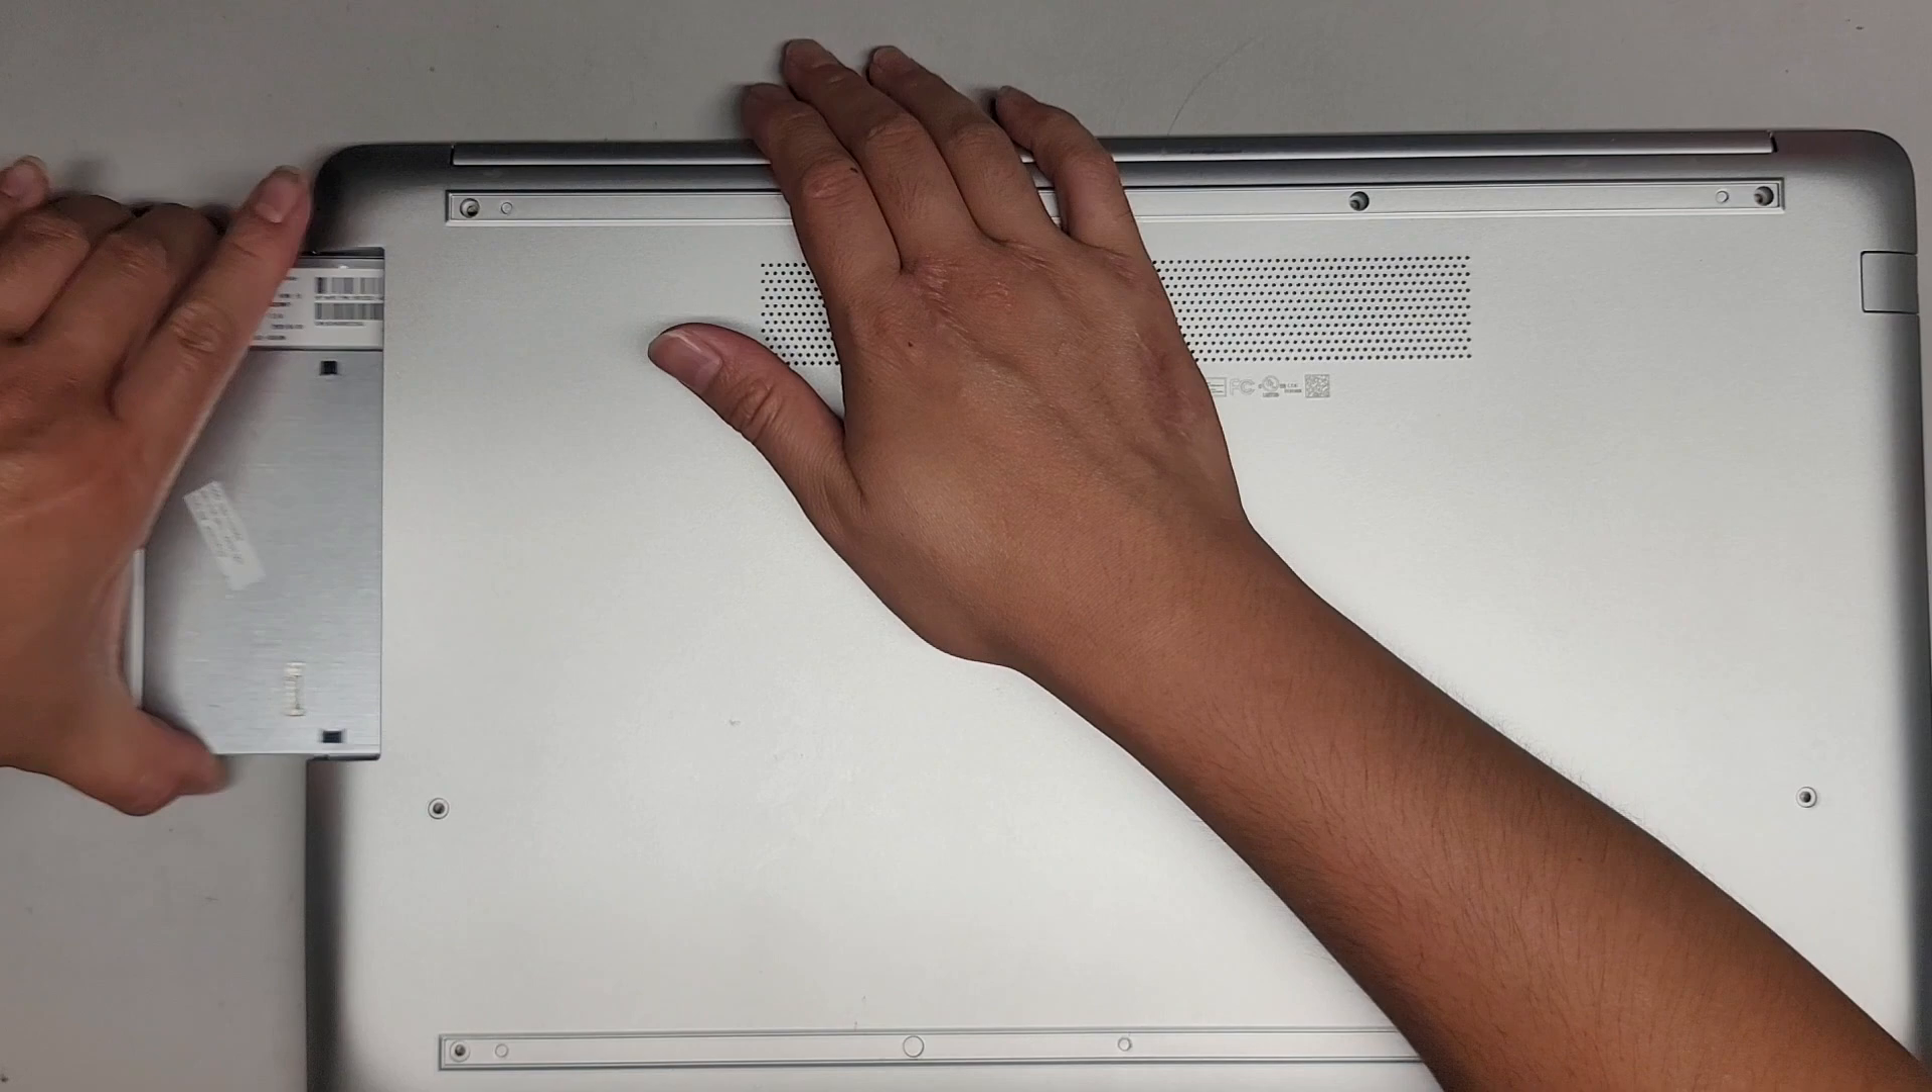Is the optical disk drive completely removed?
No.